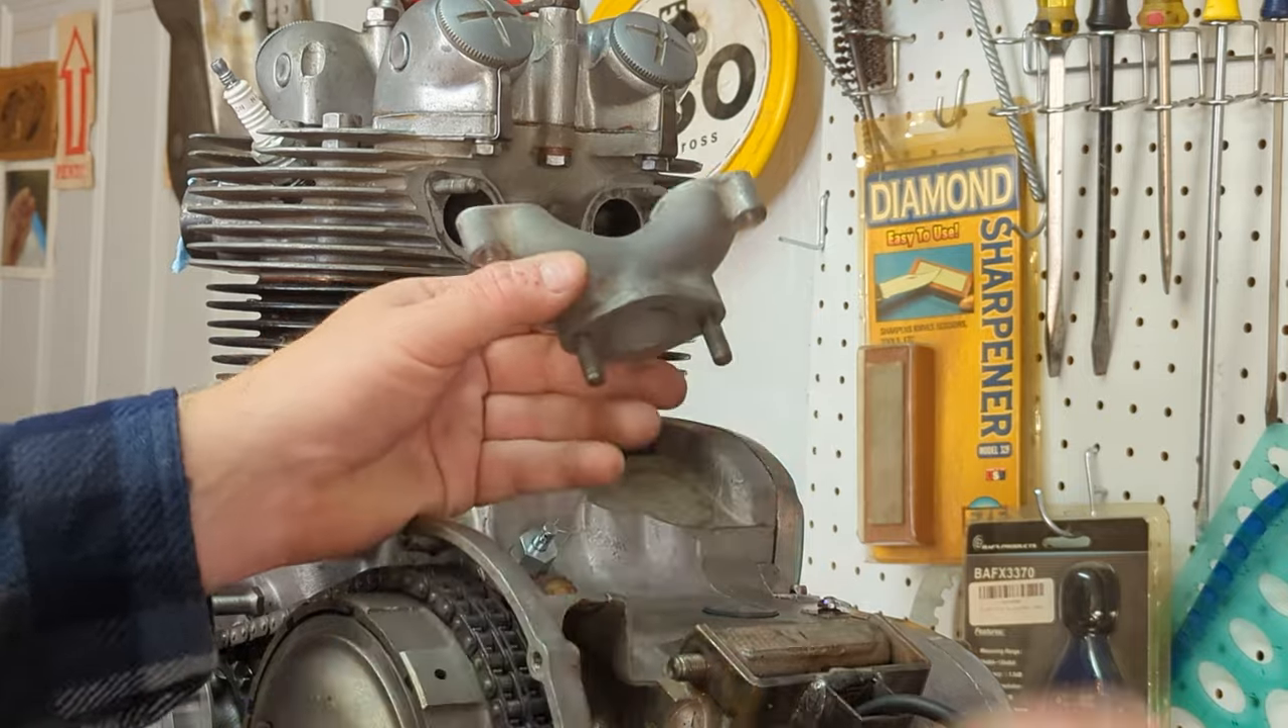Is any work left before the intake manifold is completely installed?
Yes.